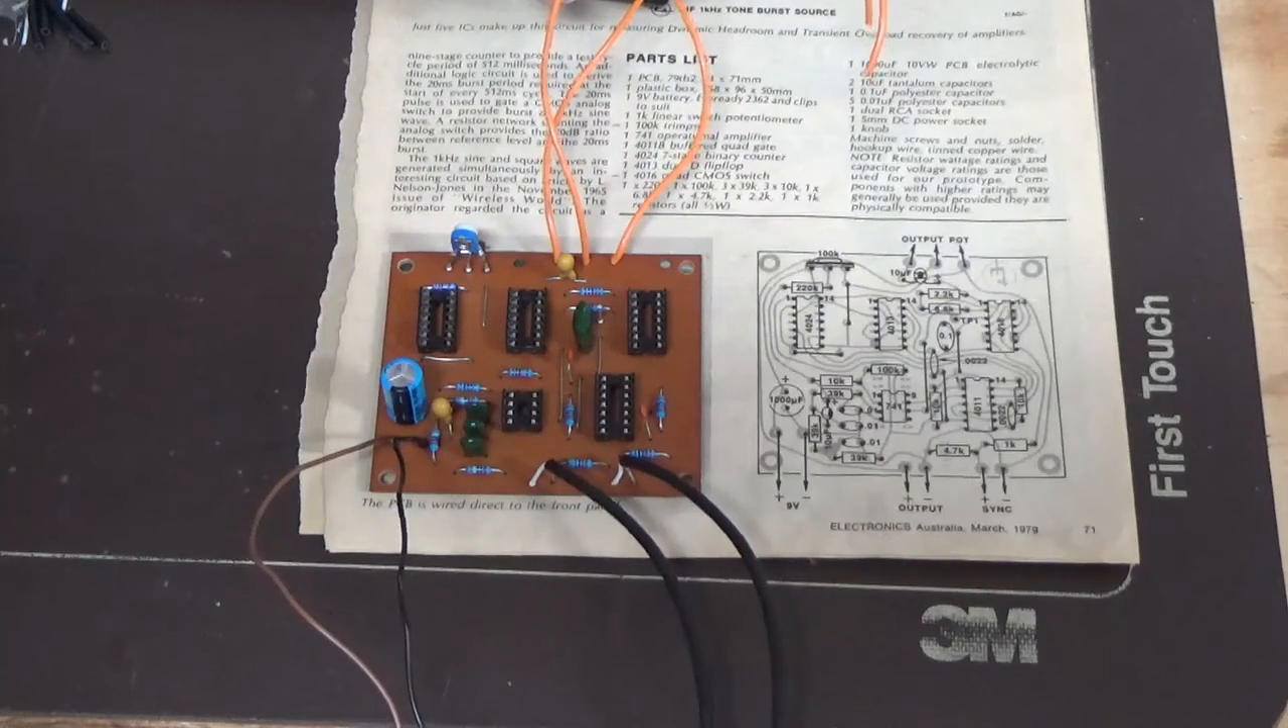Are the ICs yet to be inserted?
Yes.